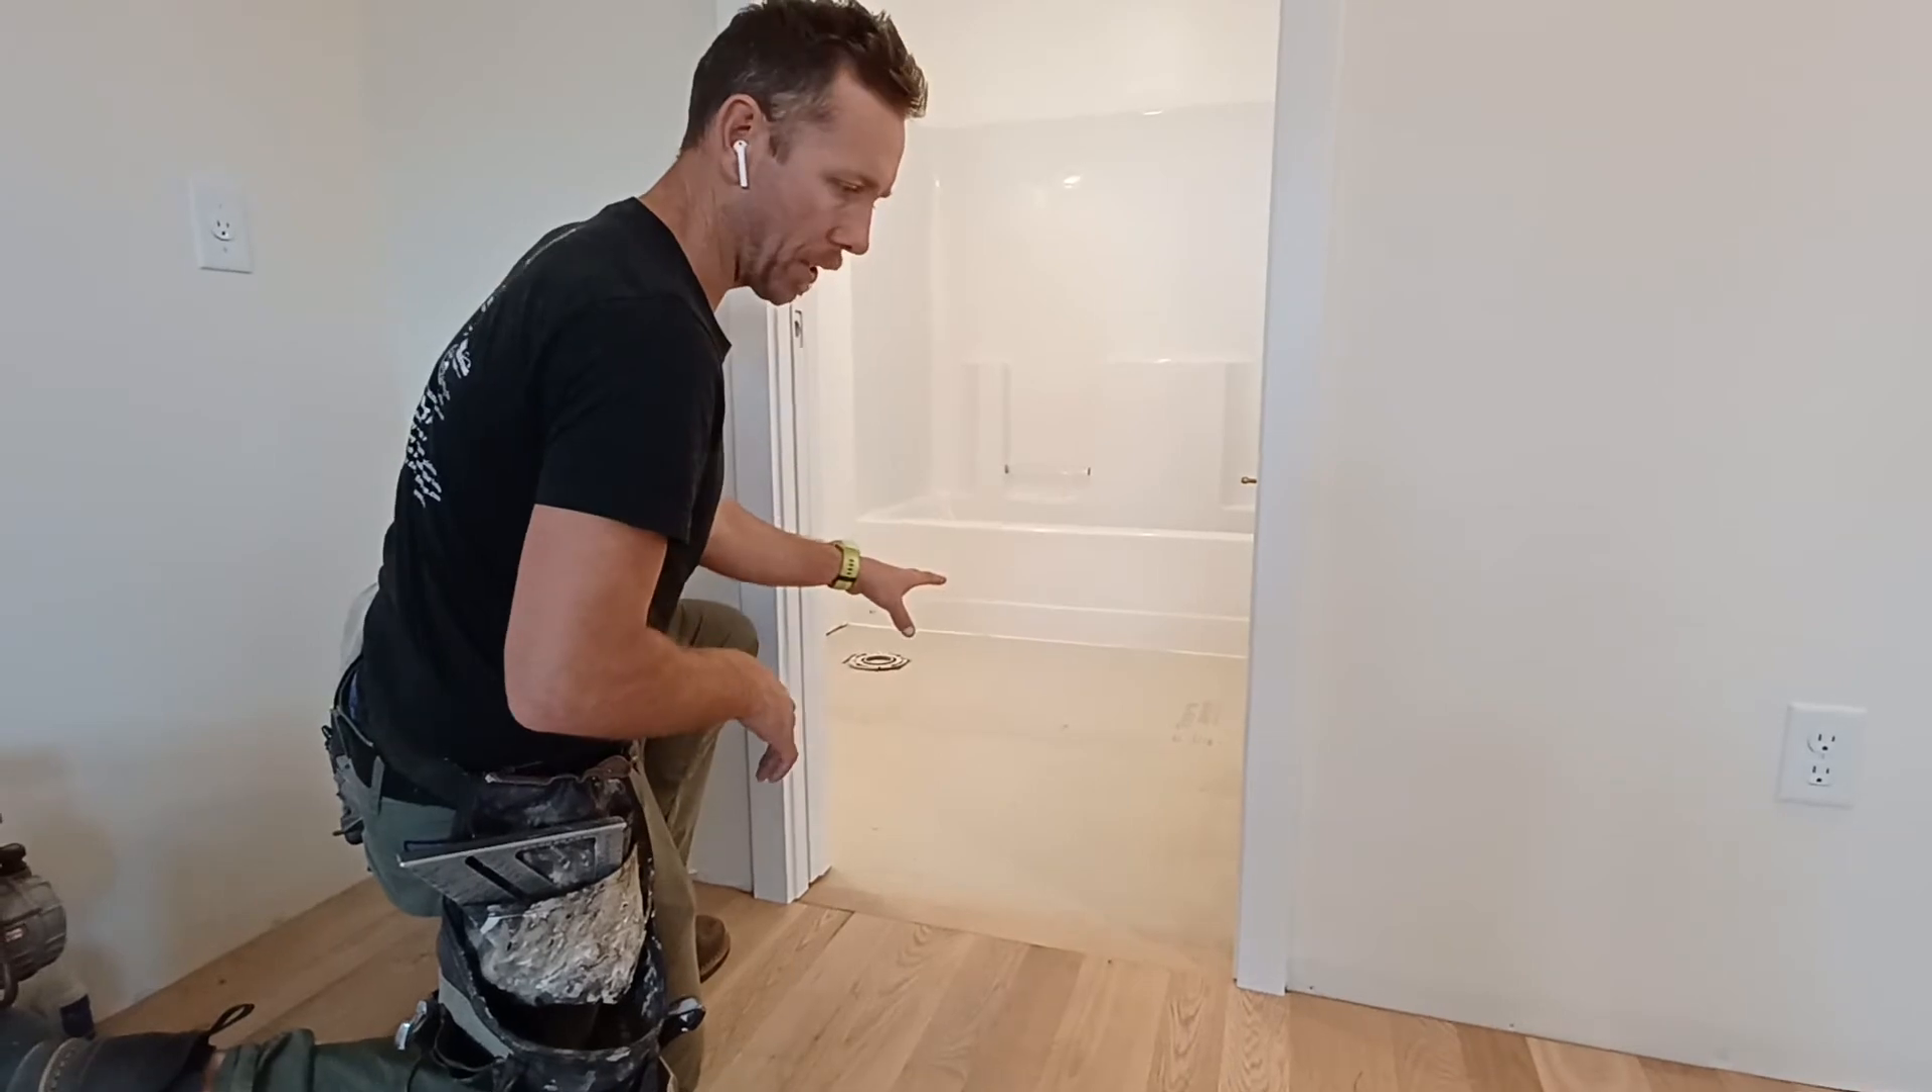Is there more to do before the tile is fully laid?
Yes.